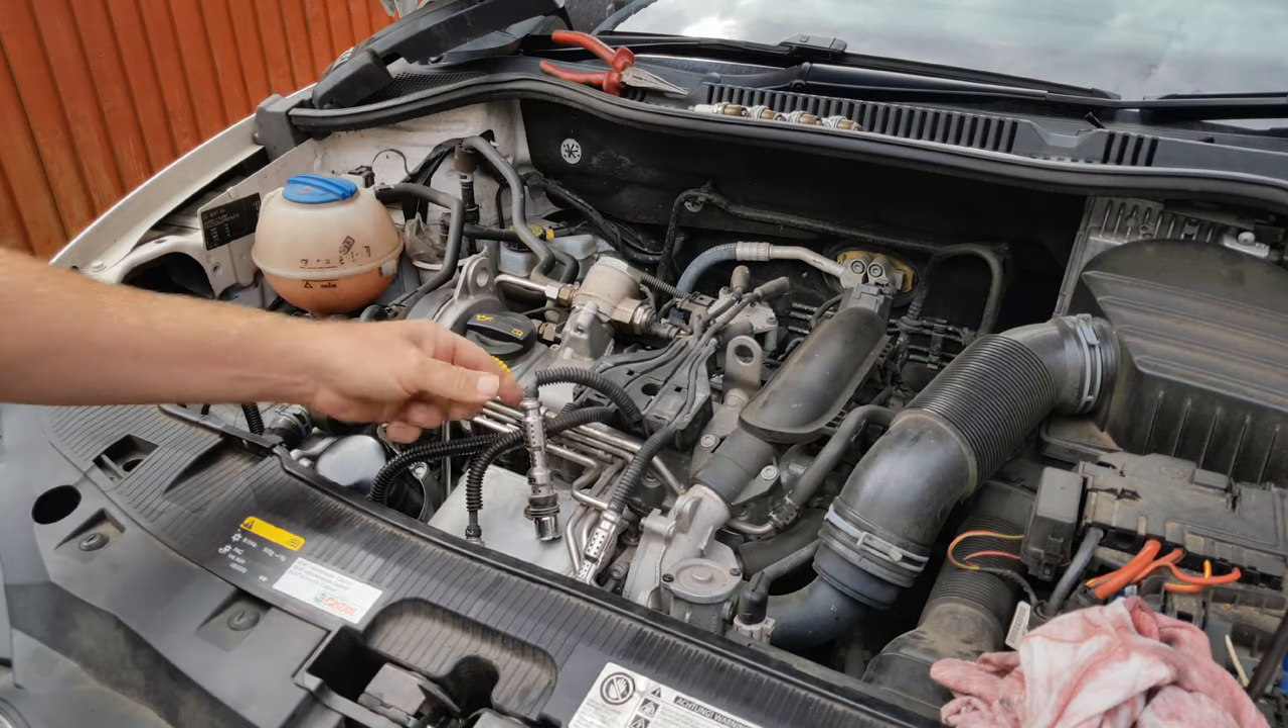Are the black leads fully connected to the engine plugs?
No.